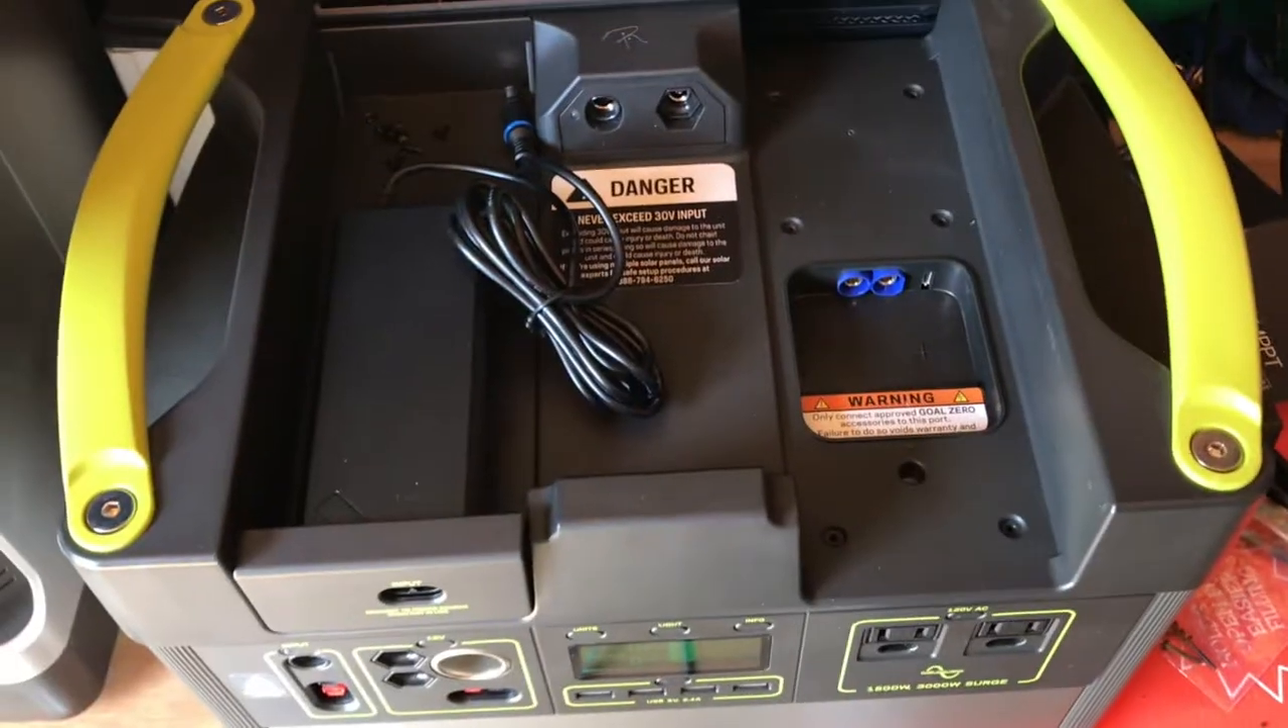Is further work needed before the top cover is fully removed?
No.